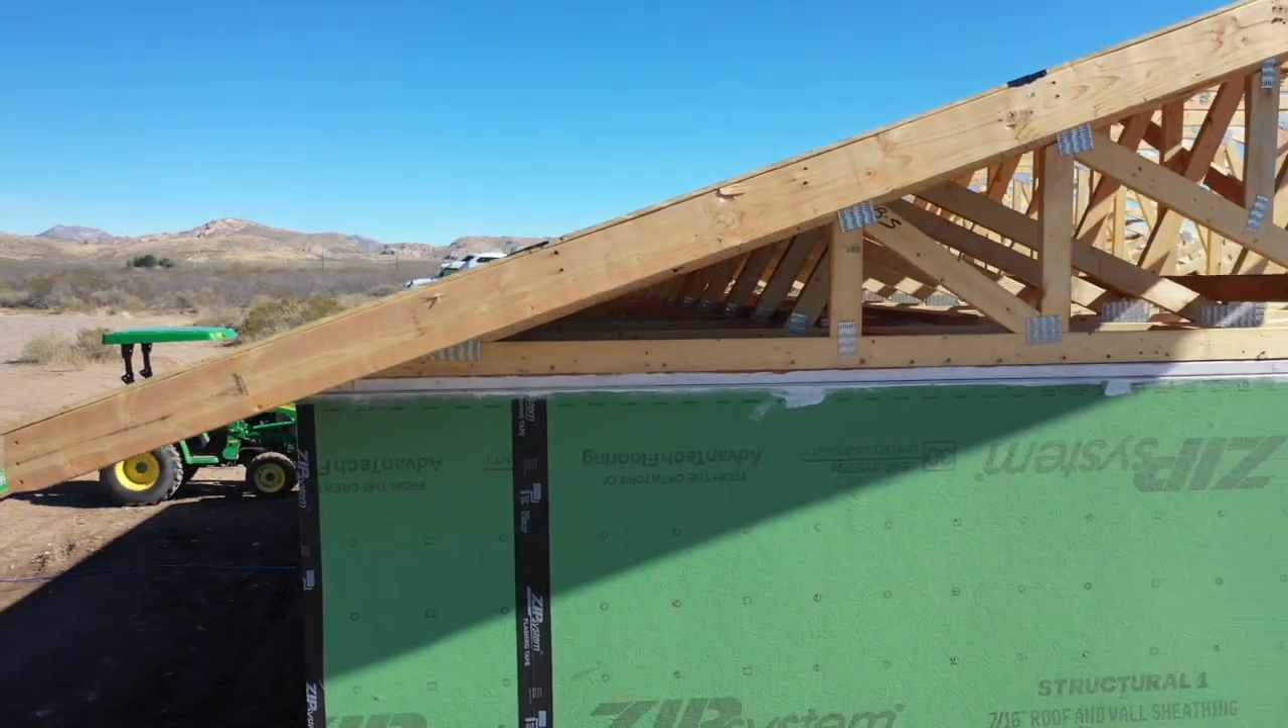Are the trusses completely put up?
Yes.